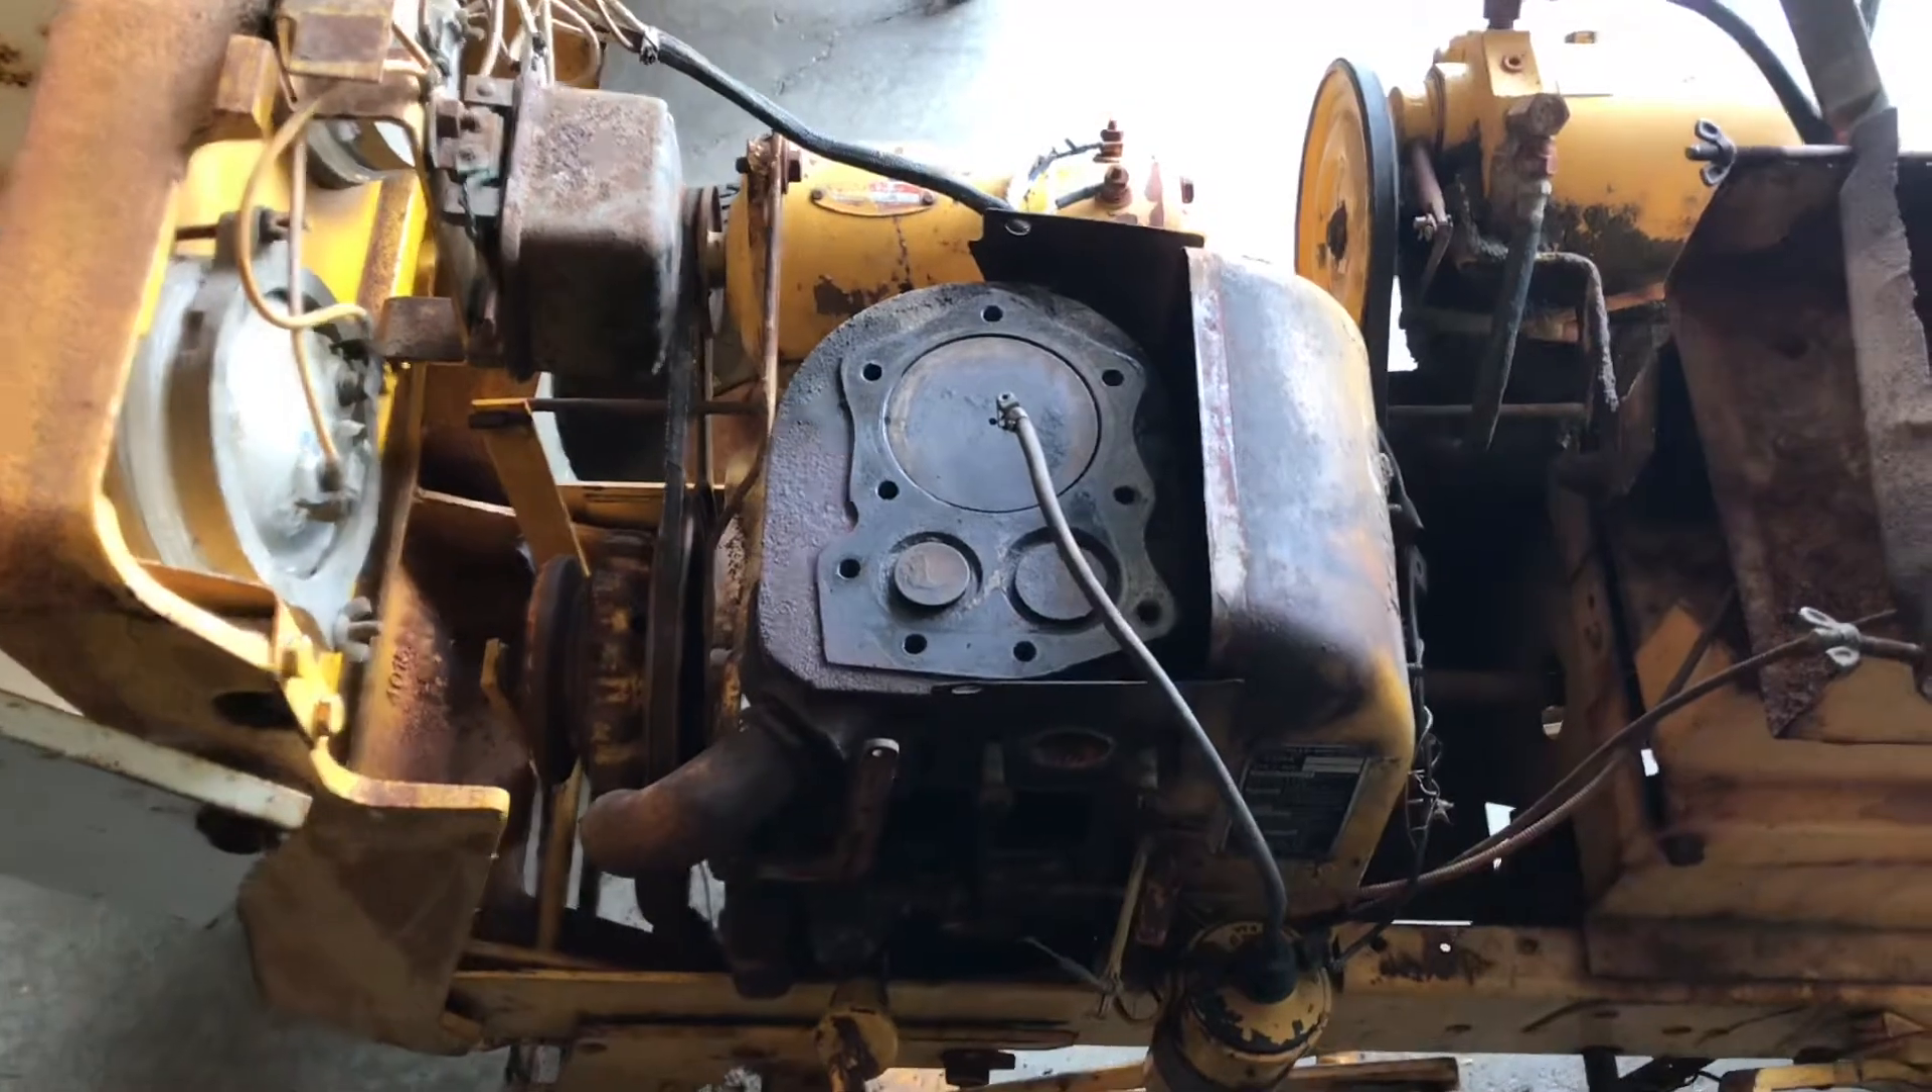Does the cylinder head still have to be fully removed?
No.